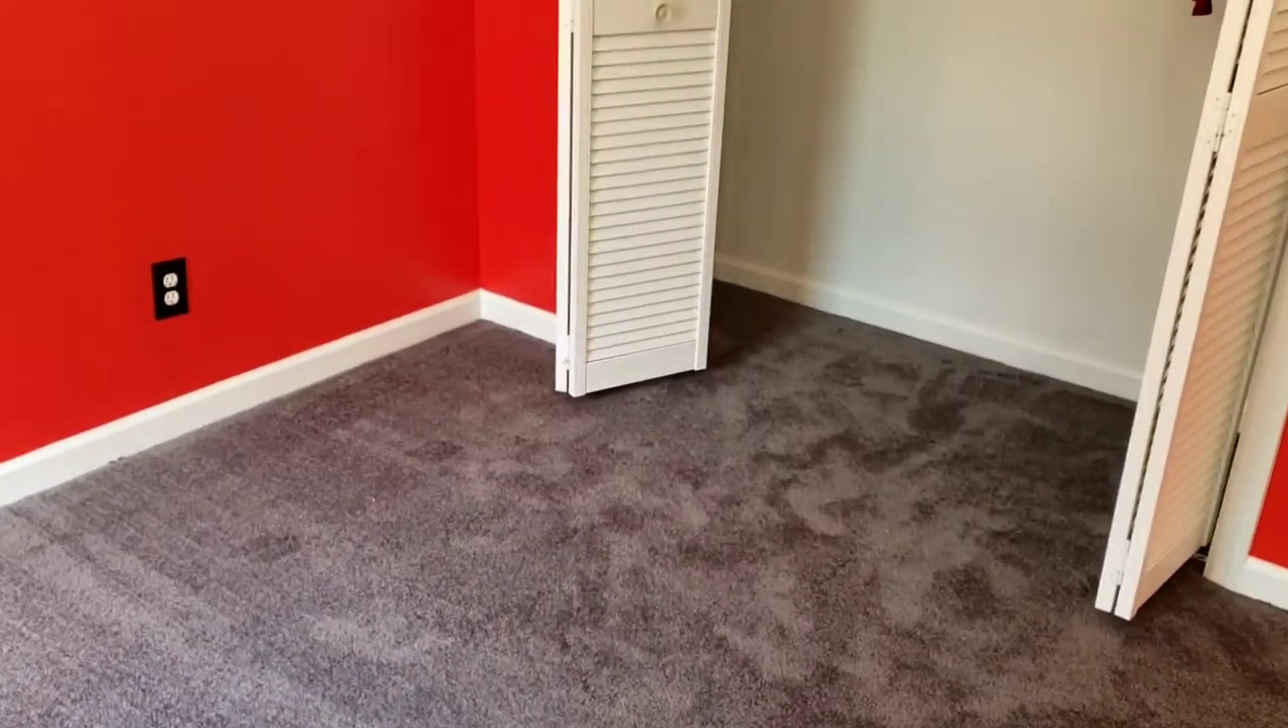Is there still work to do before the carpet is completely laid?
No.